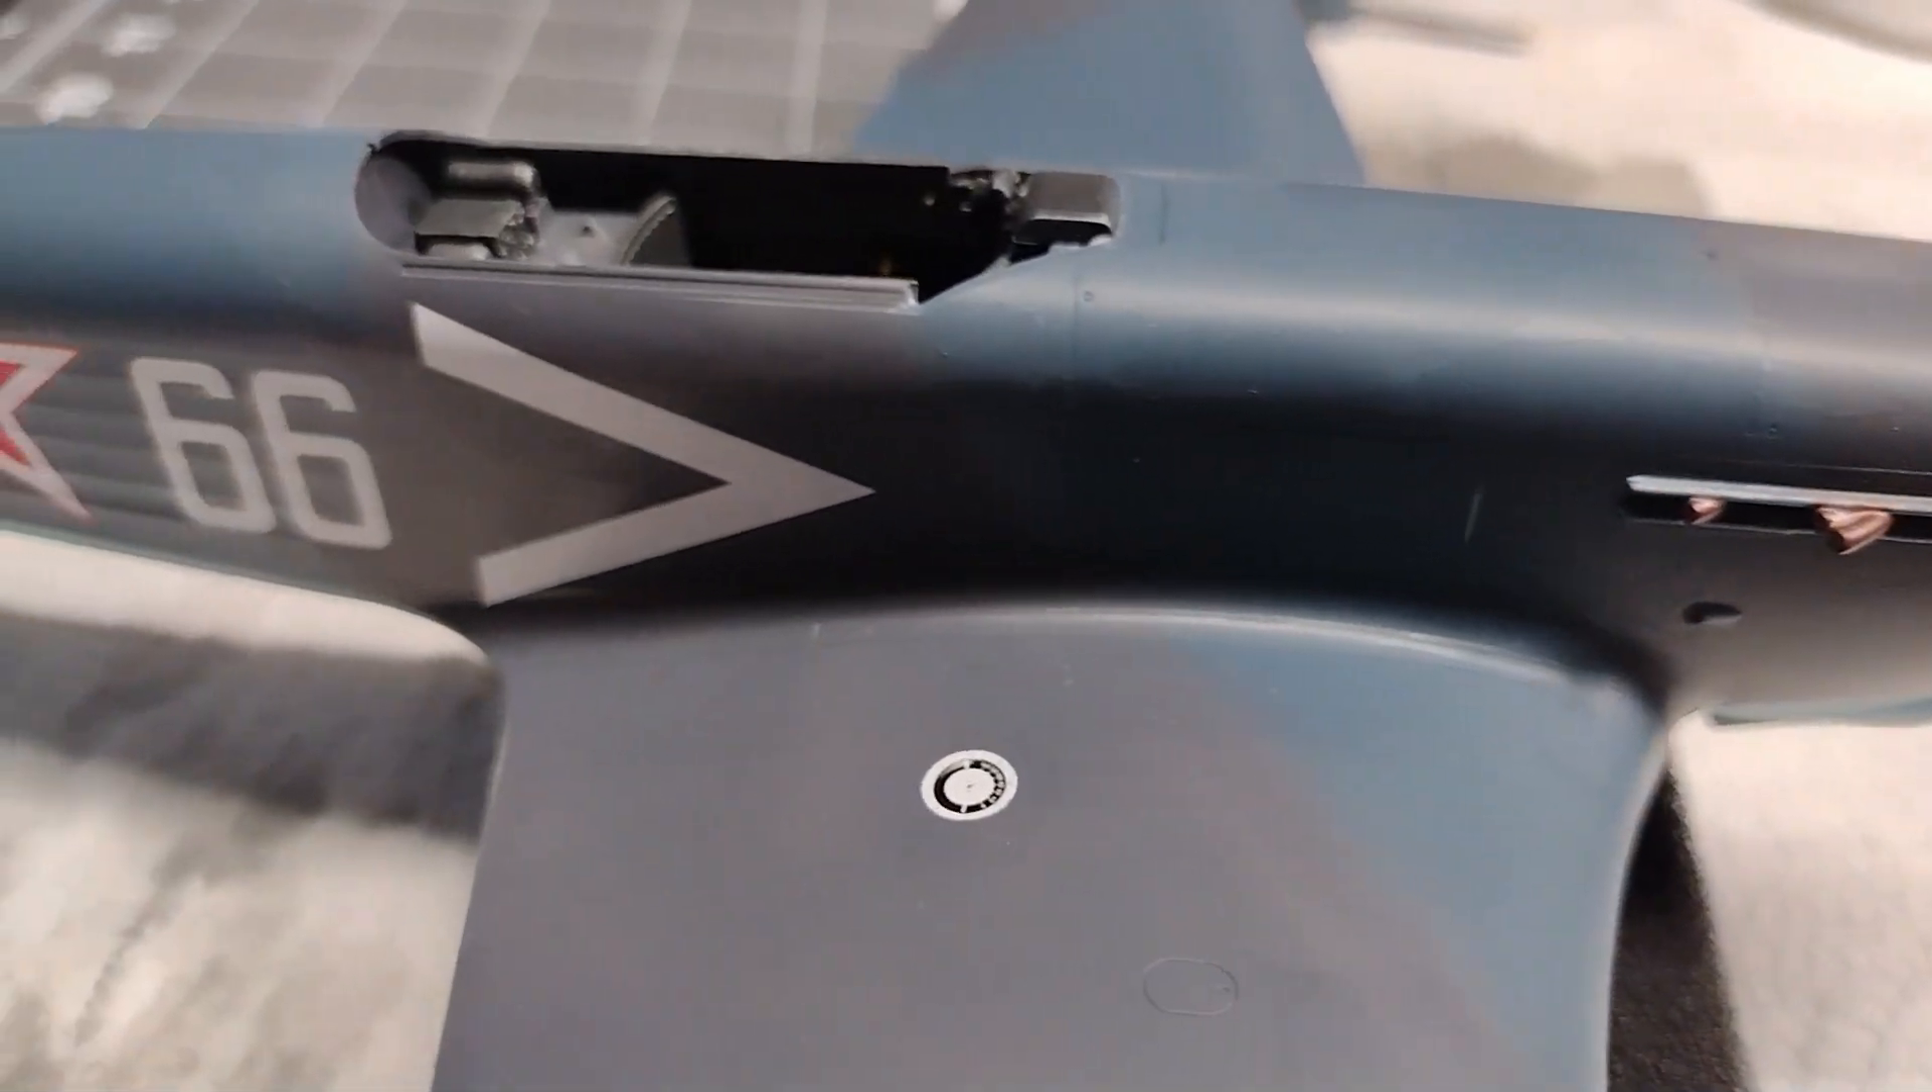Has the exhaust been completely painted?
Yes.